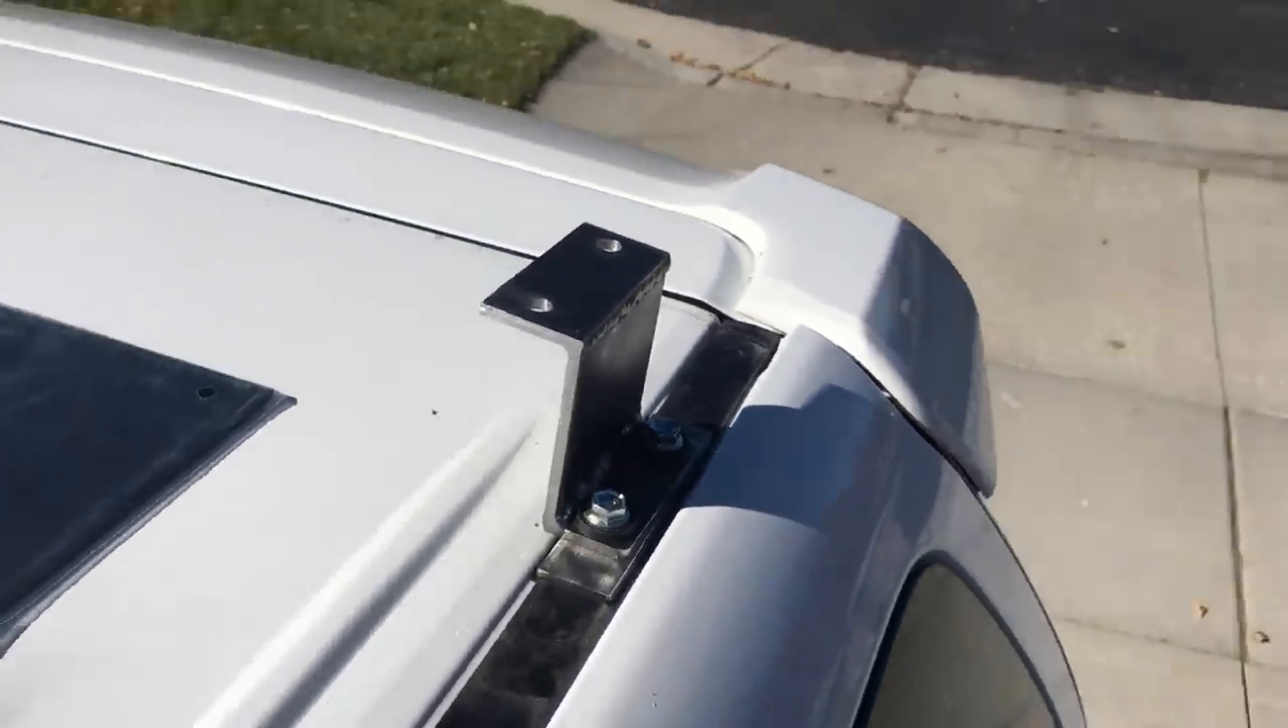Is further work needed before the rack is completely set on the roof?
Yes.